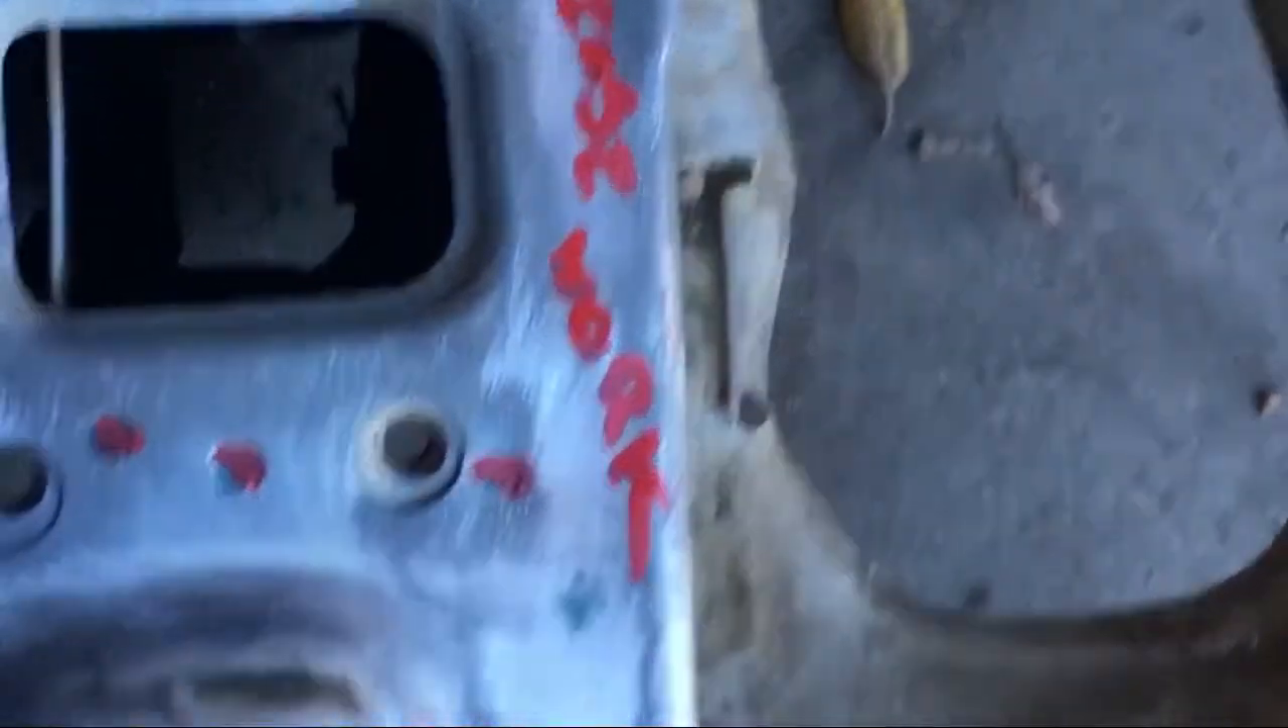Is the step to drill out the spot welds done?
No.